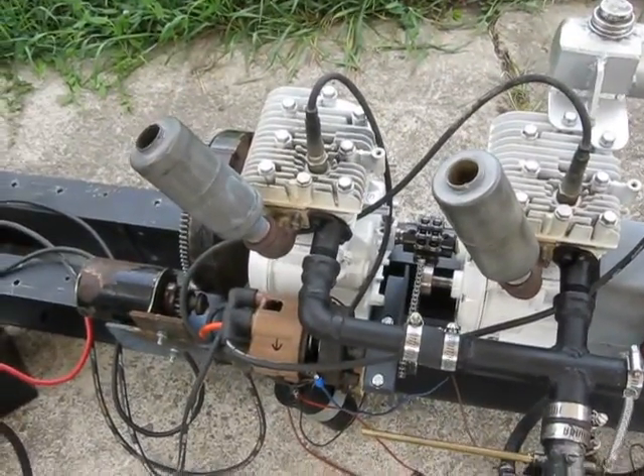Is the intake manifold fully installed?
Yes.